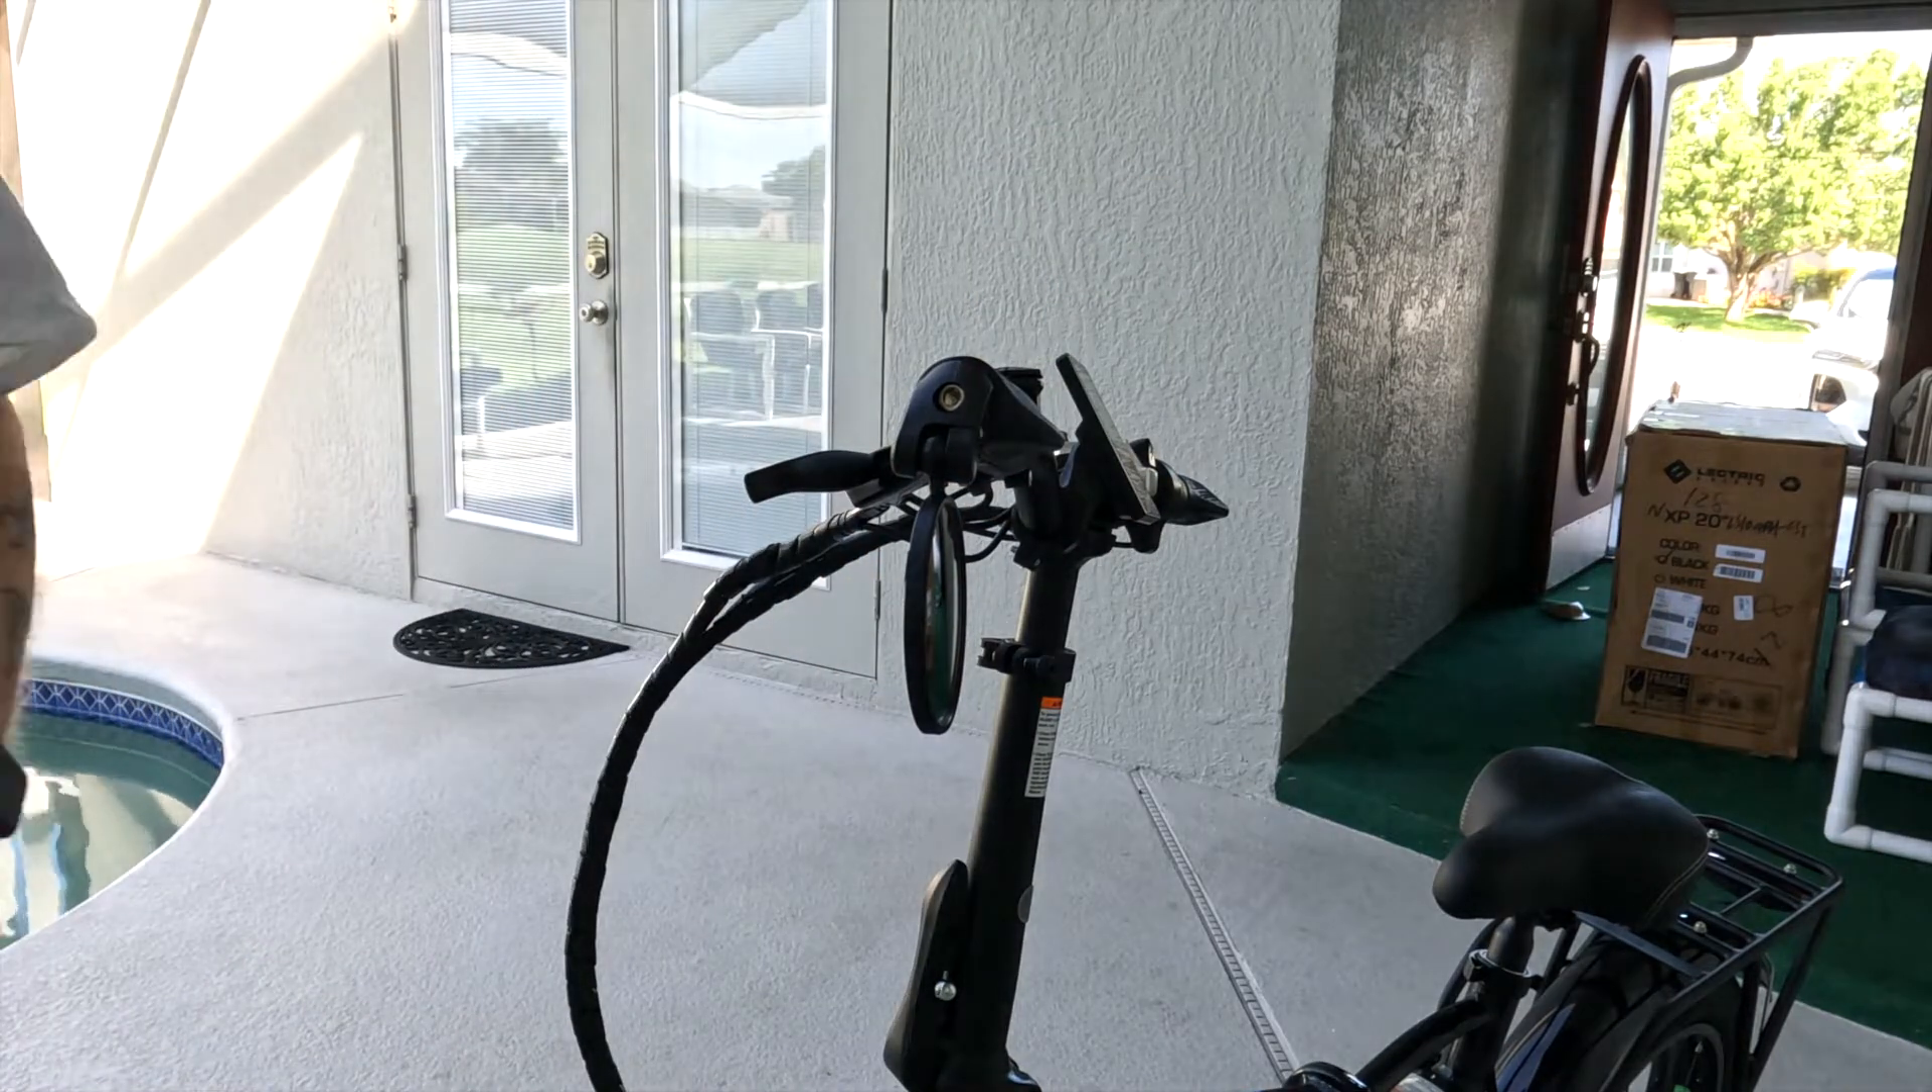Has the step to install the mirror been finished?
Yes.